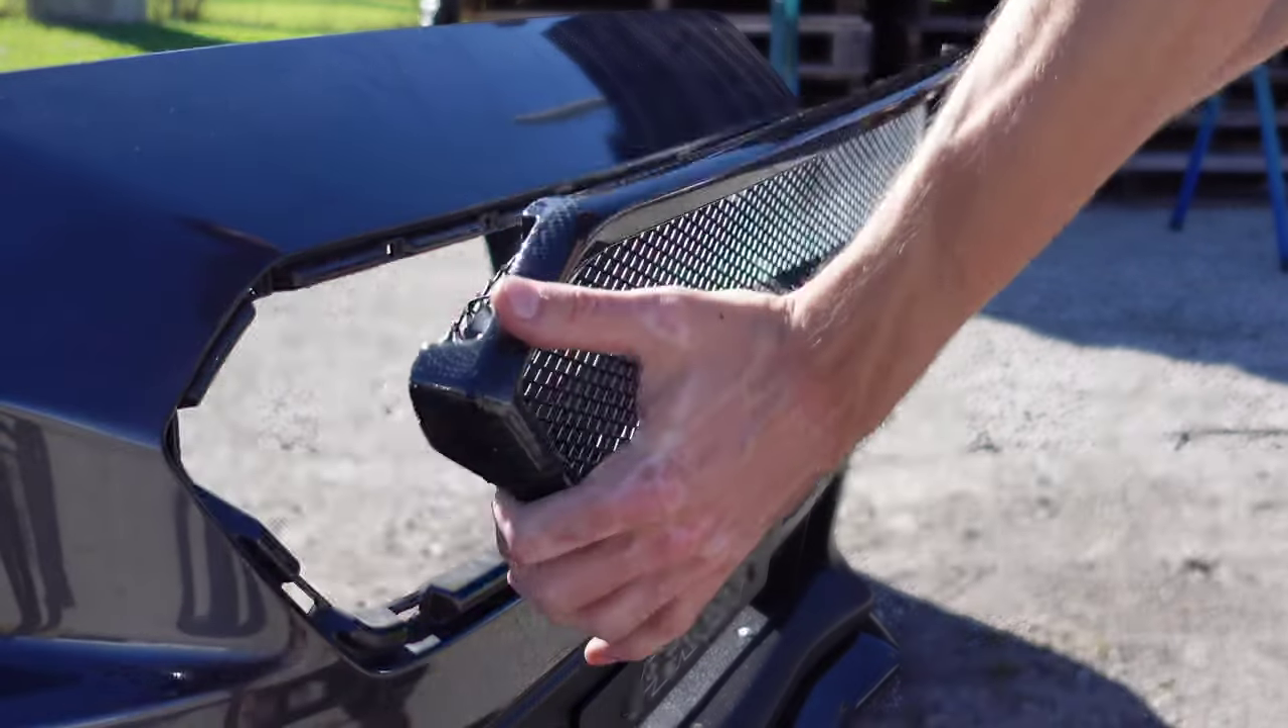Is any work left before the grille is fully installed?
Yes.